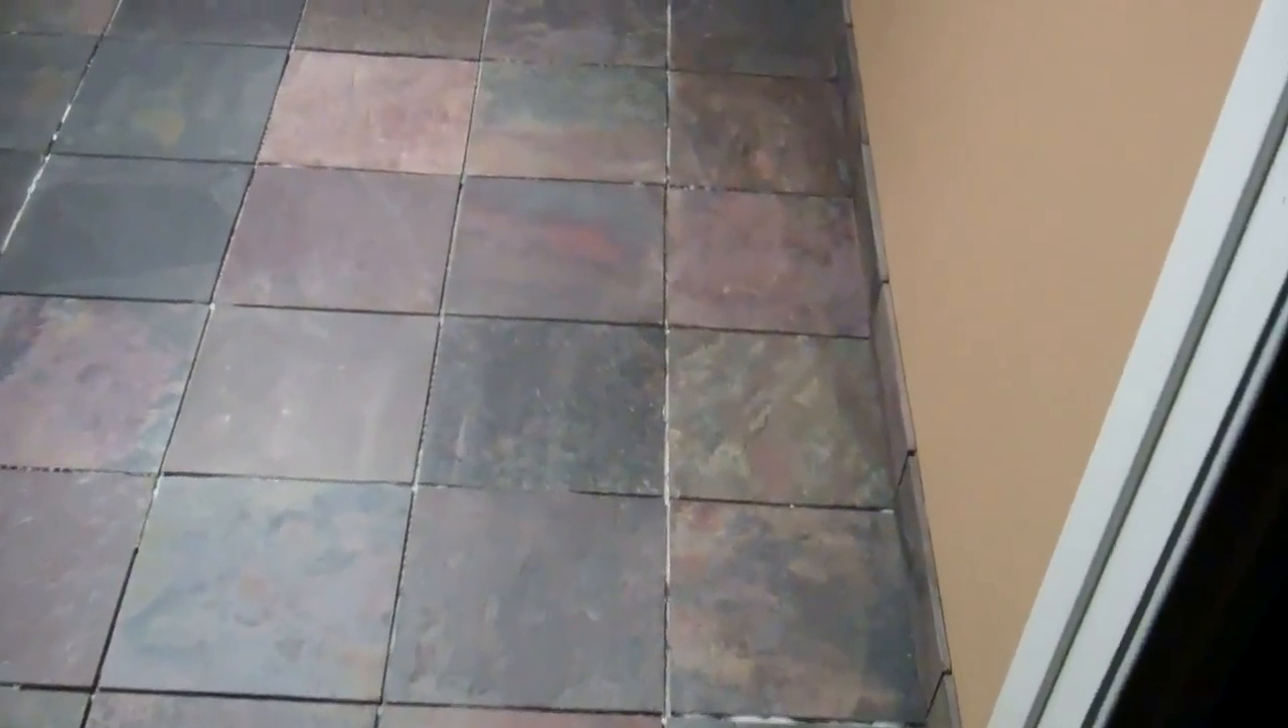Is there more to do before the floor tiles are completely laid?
No.